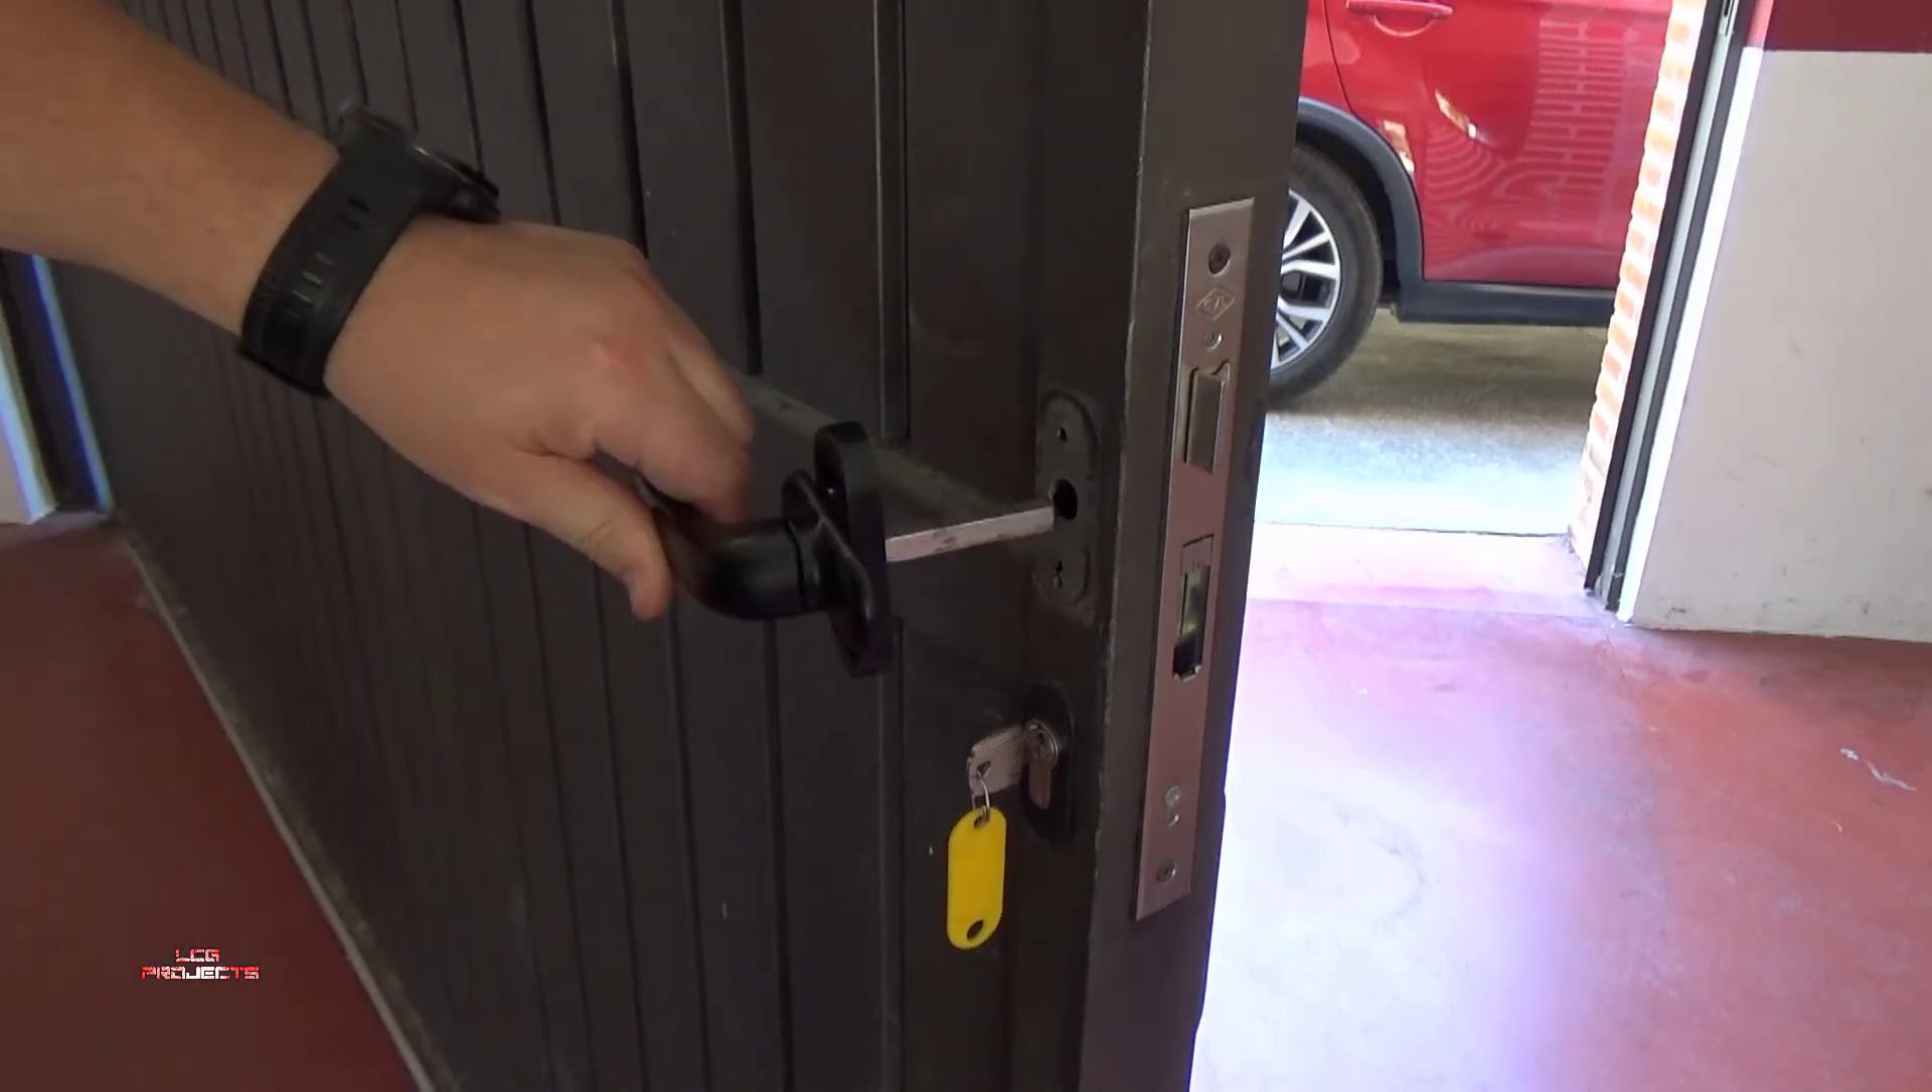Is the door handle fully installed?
No.